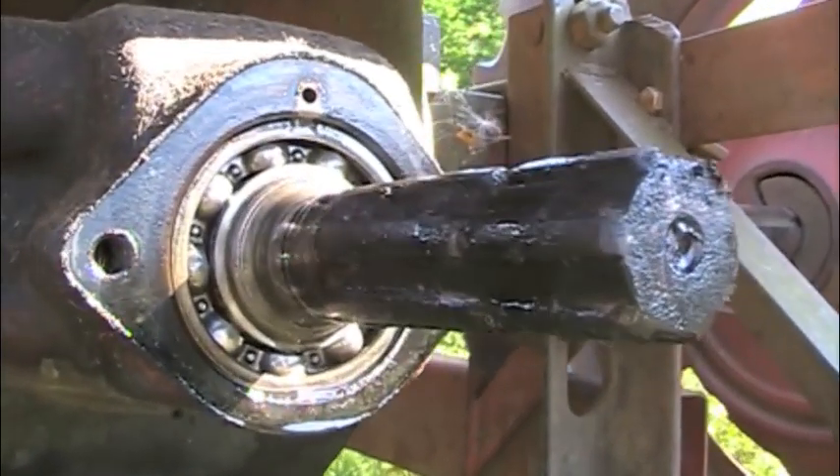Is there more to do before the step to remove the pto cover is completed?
No.